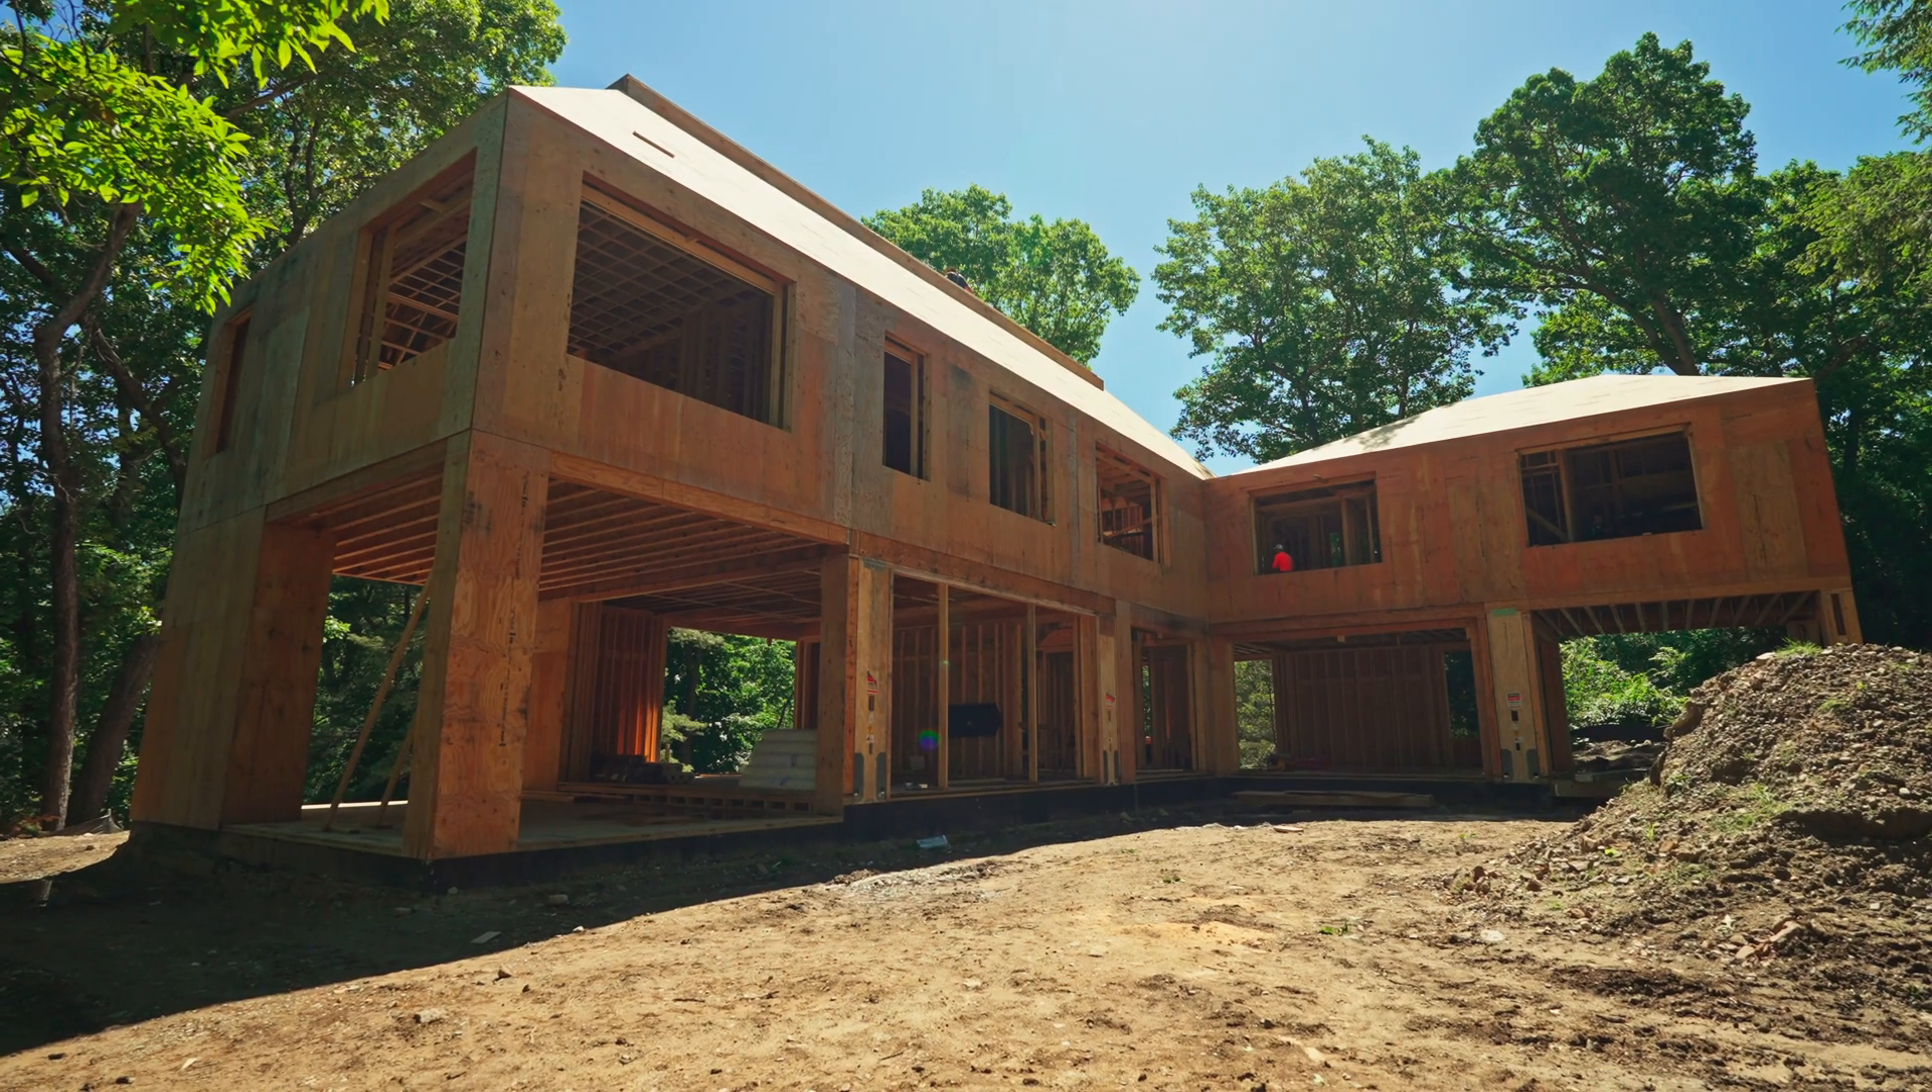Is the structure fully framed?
Yes.